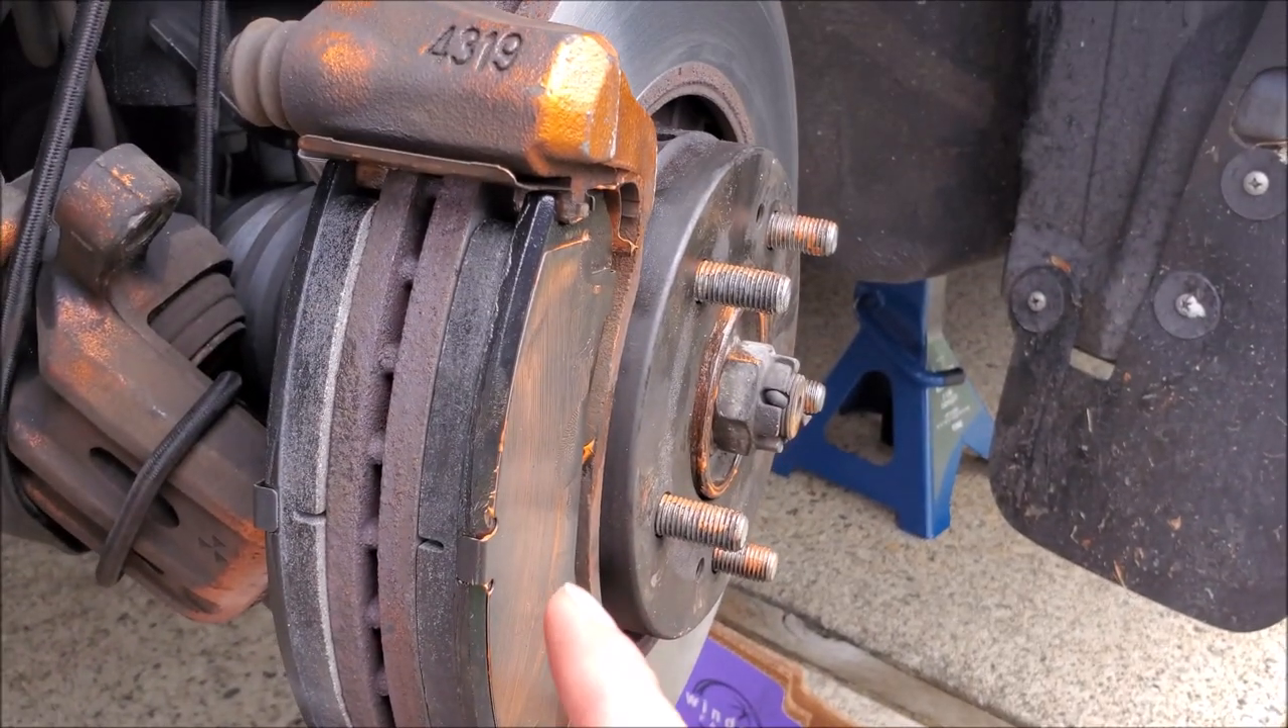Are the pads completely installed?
Yes.